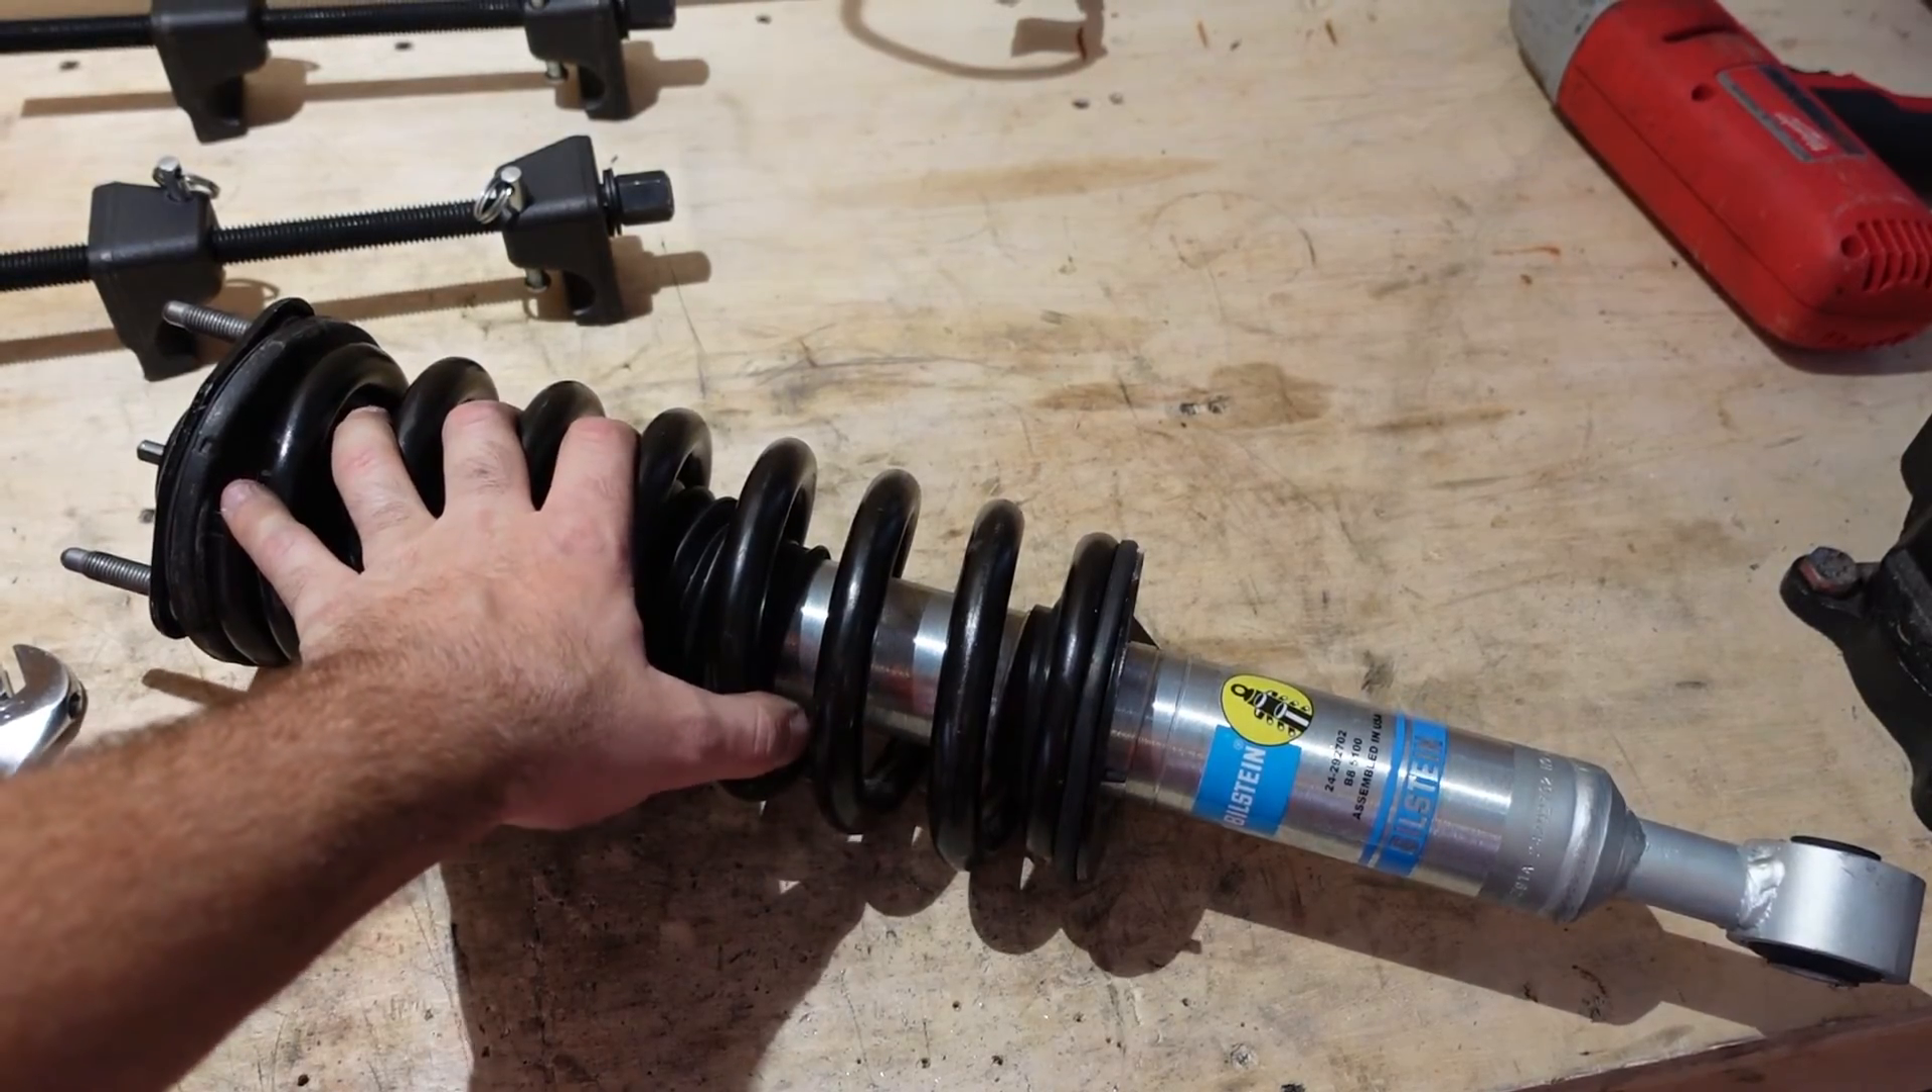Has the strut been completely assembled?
Yes.